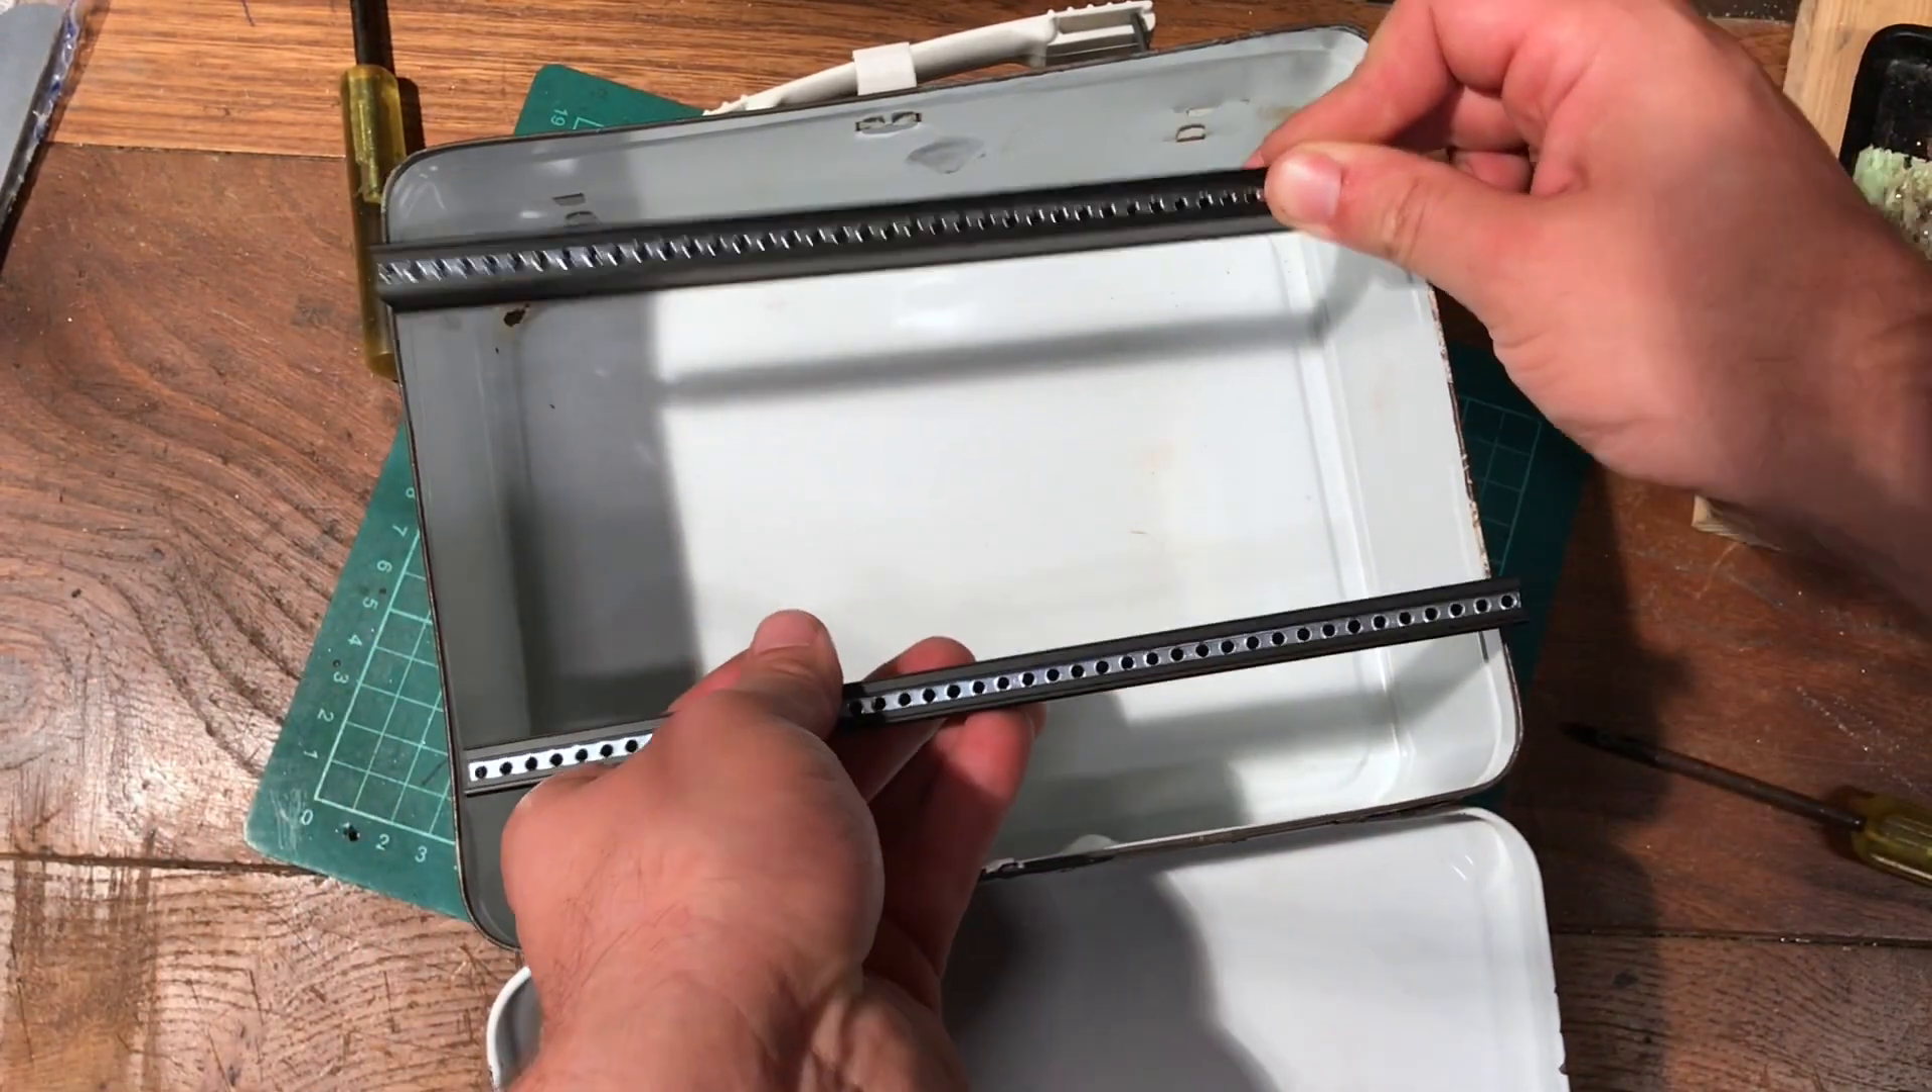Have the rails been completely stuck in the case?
No.